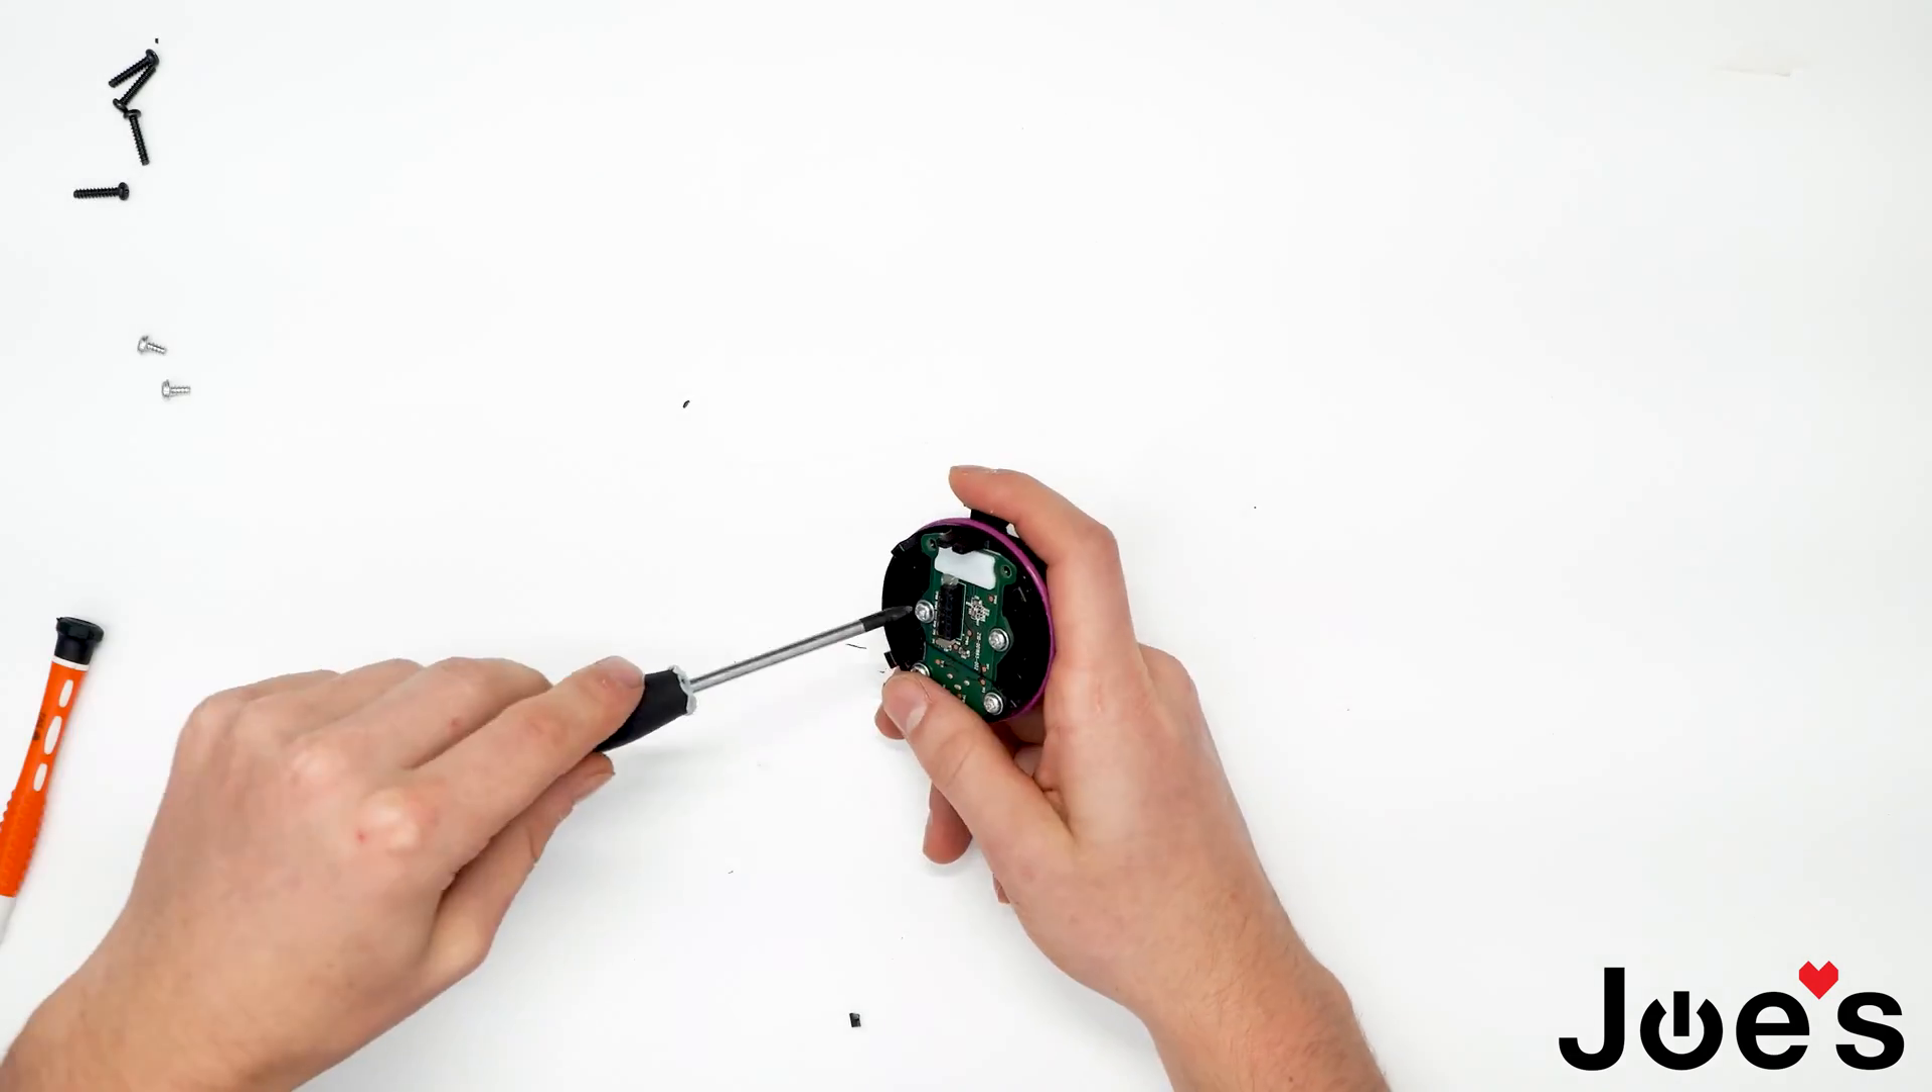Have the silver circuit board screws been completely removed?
No.